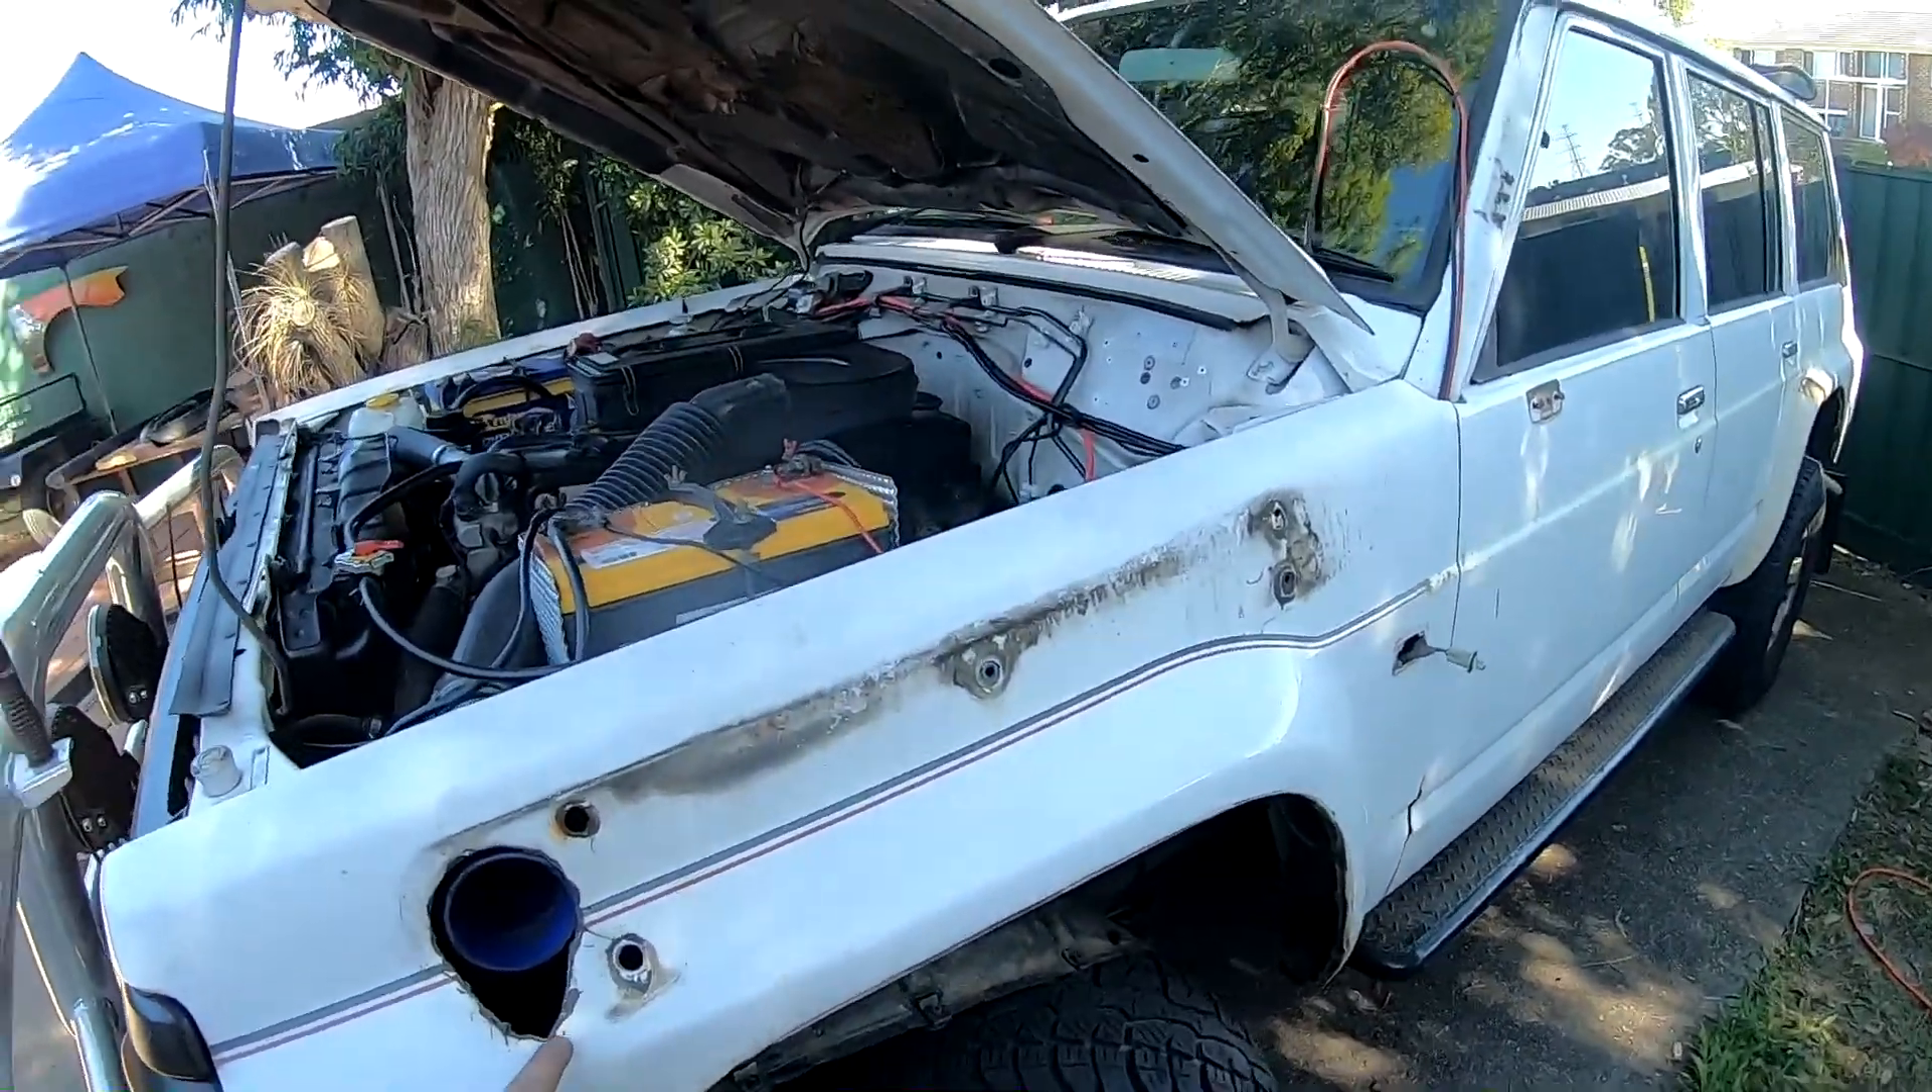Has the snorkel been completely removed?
Yes.